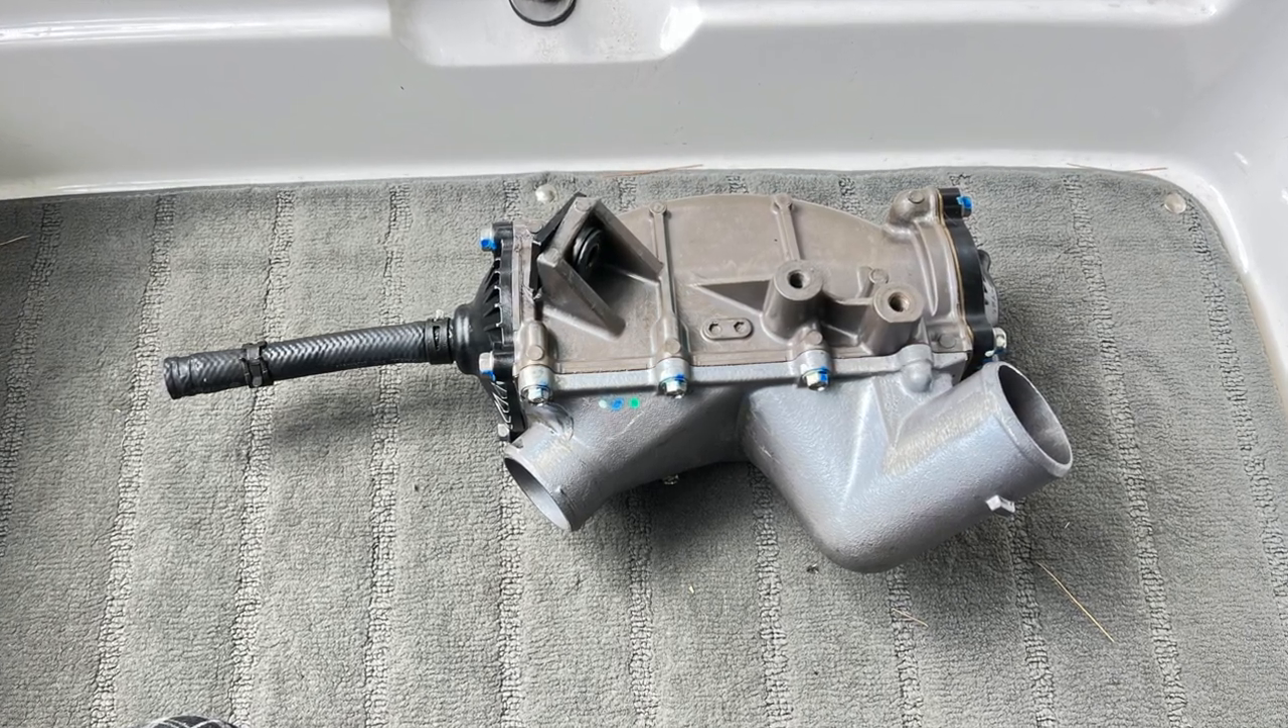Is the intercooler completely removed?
Yes.